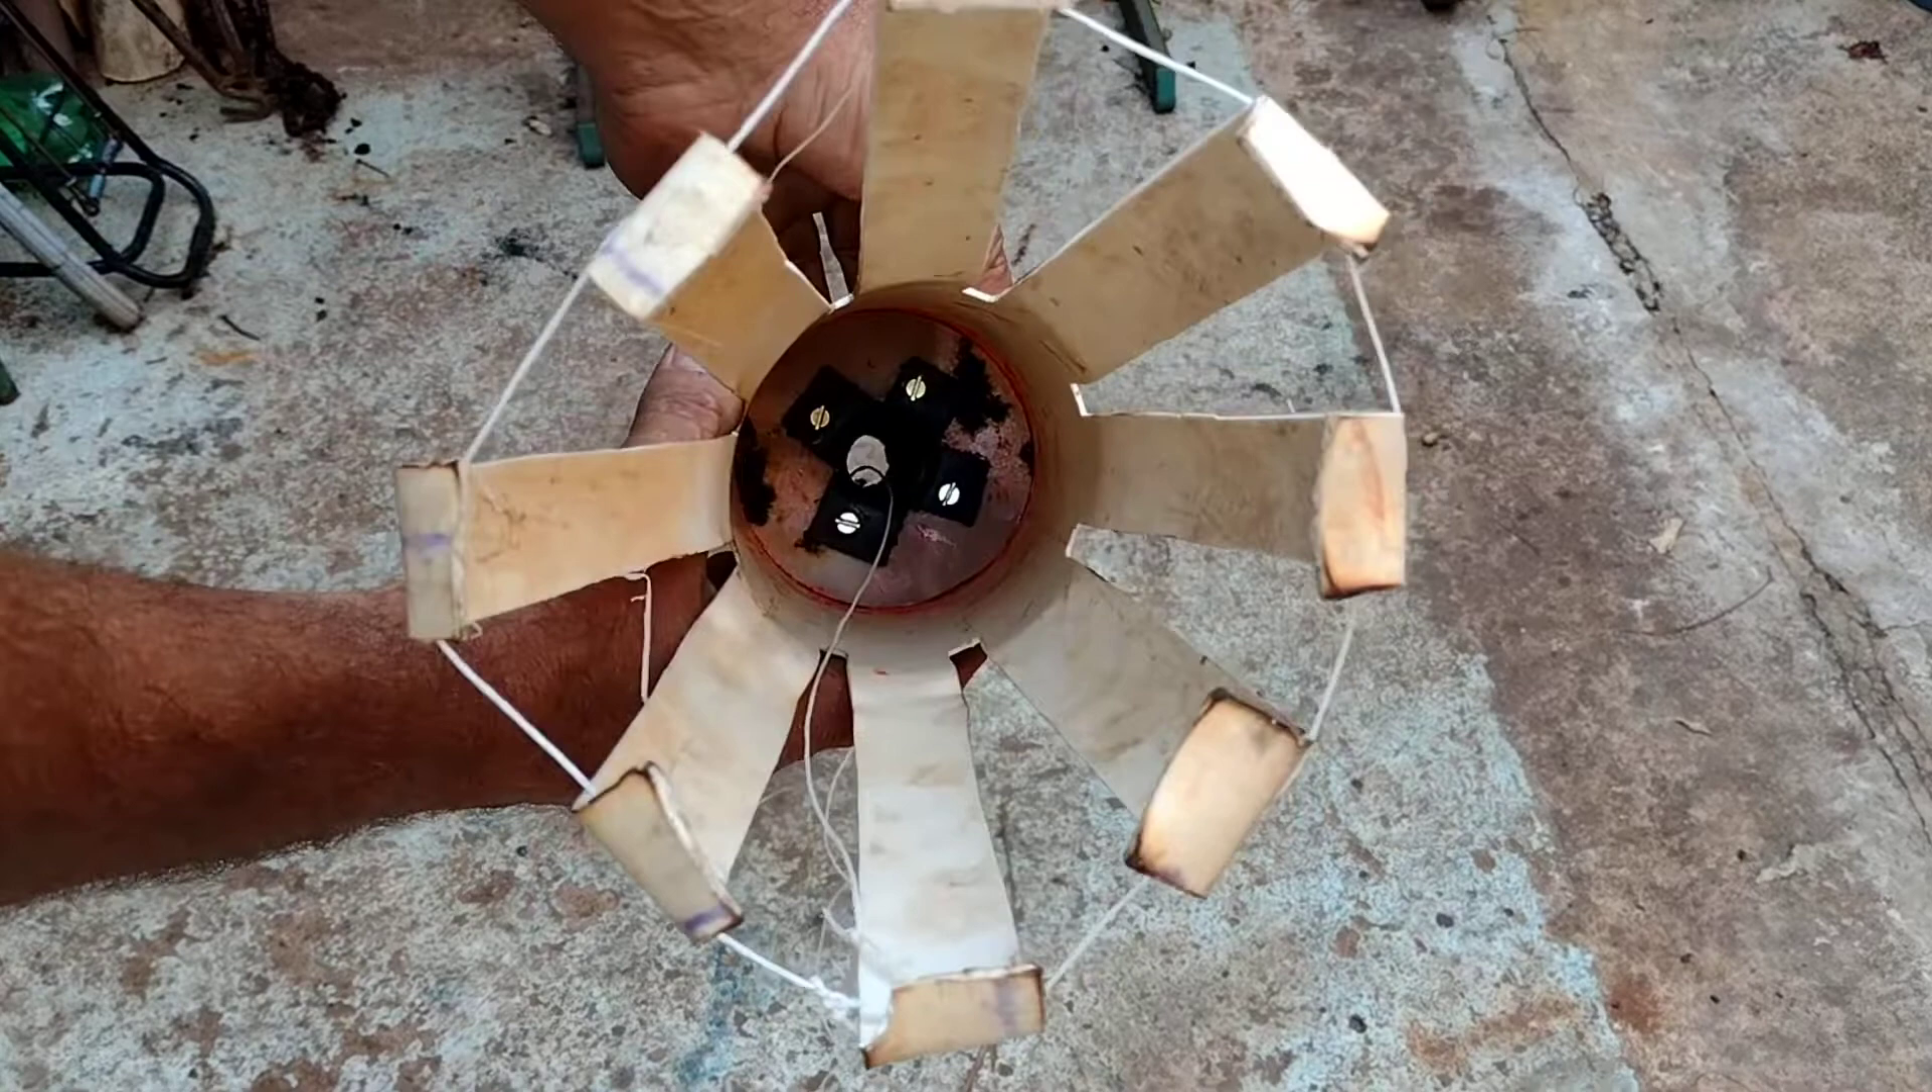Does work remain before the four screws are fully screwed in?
No.